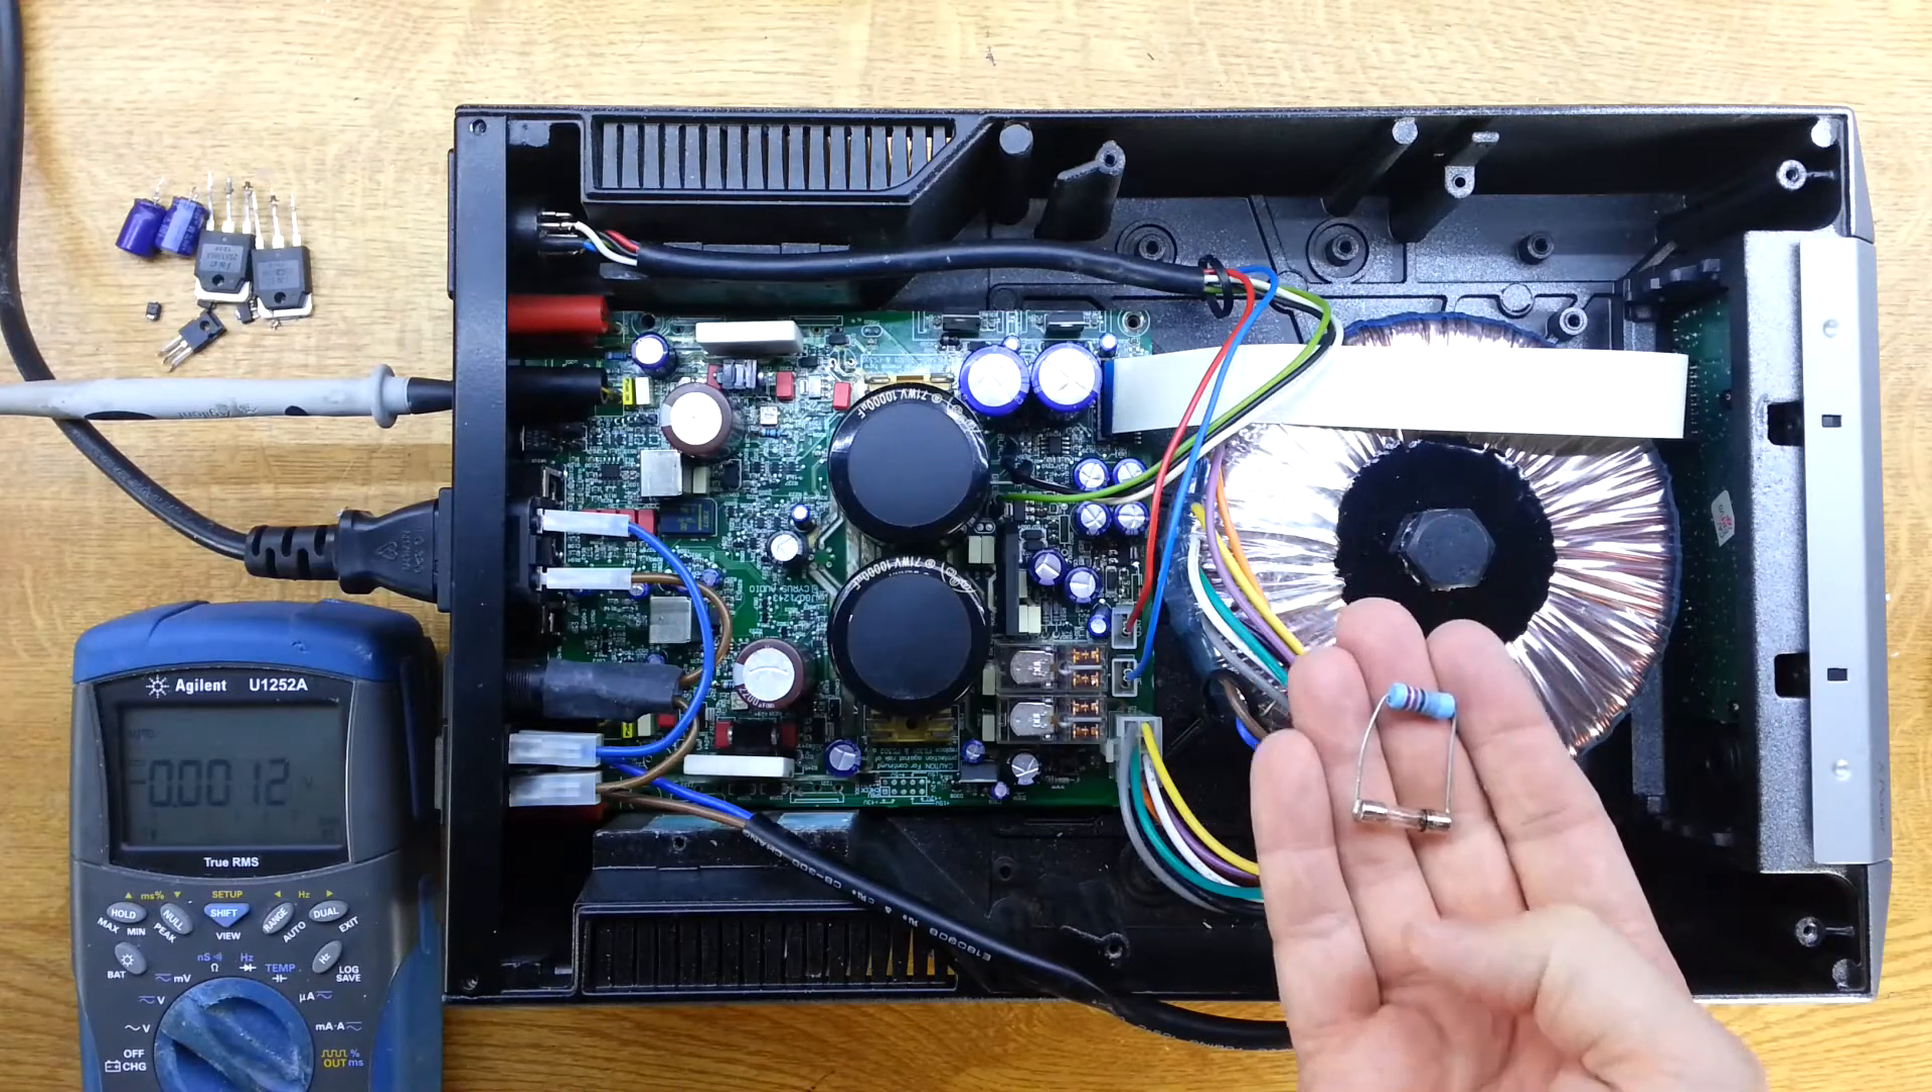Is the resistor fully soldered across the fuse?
Yes.